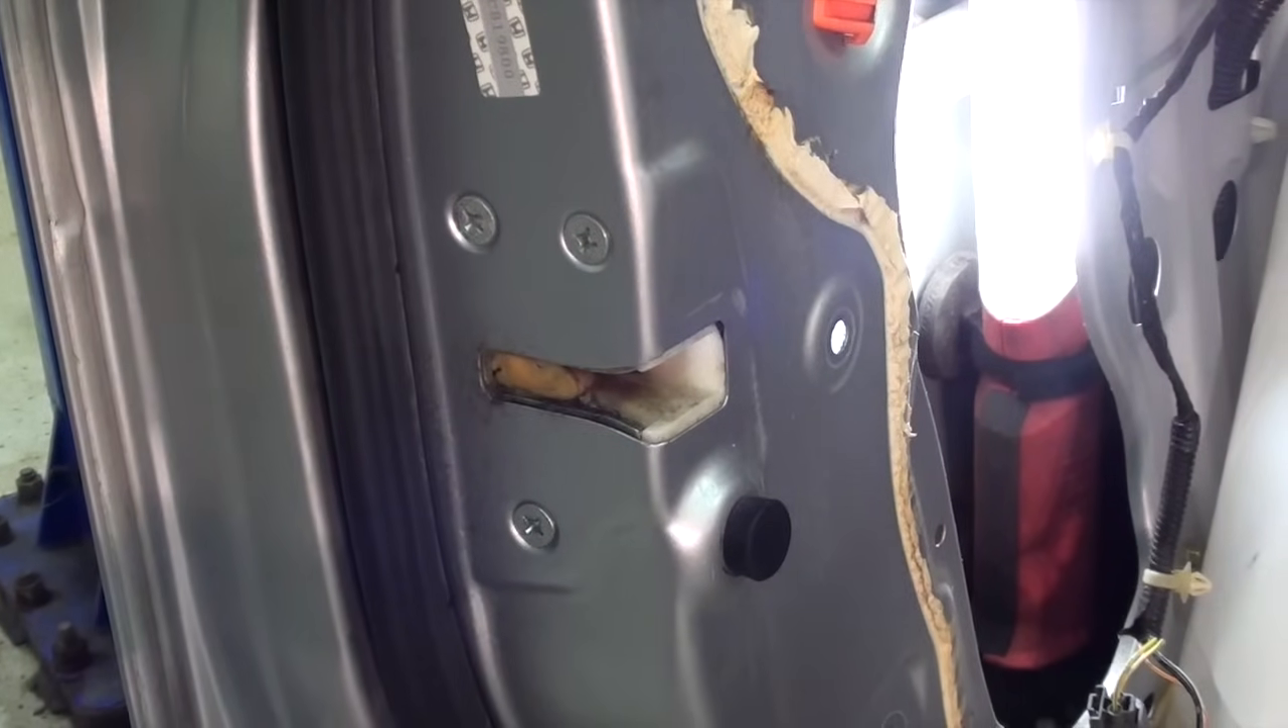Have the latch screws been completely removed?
No.